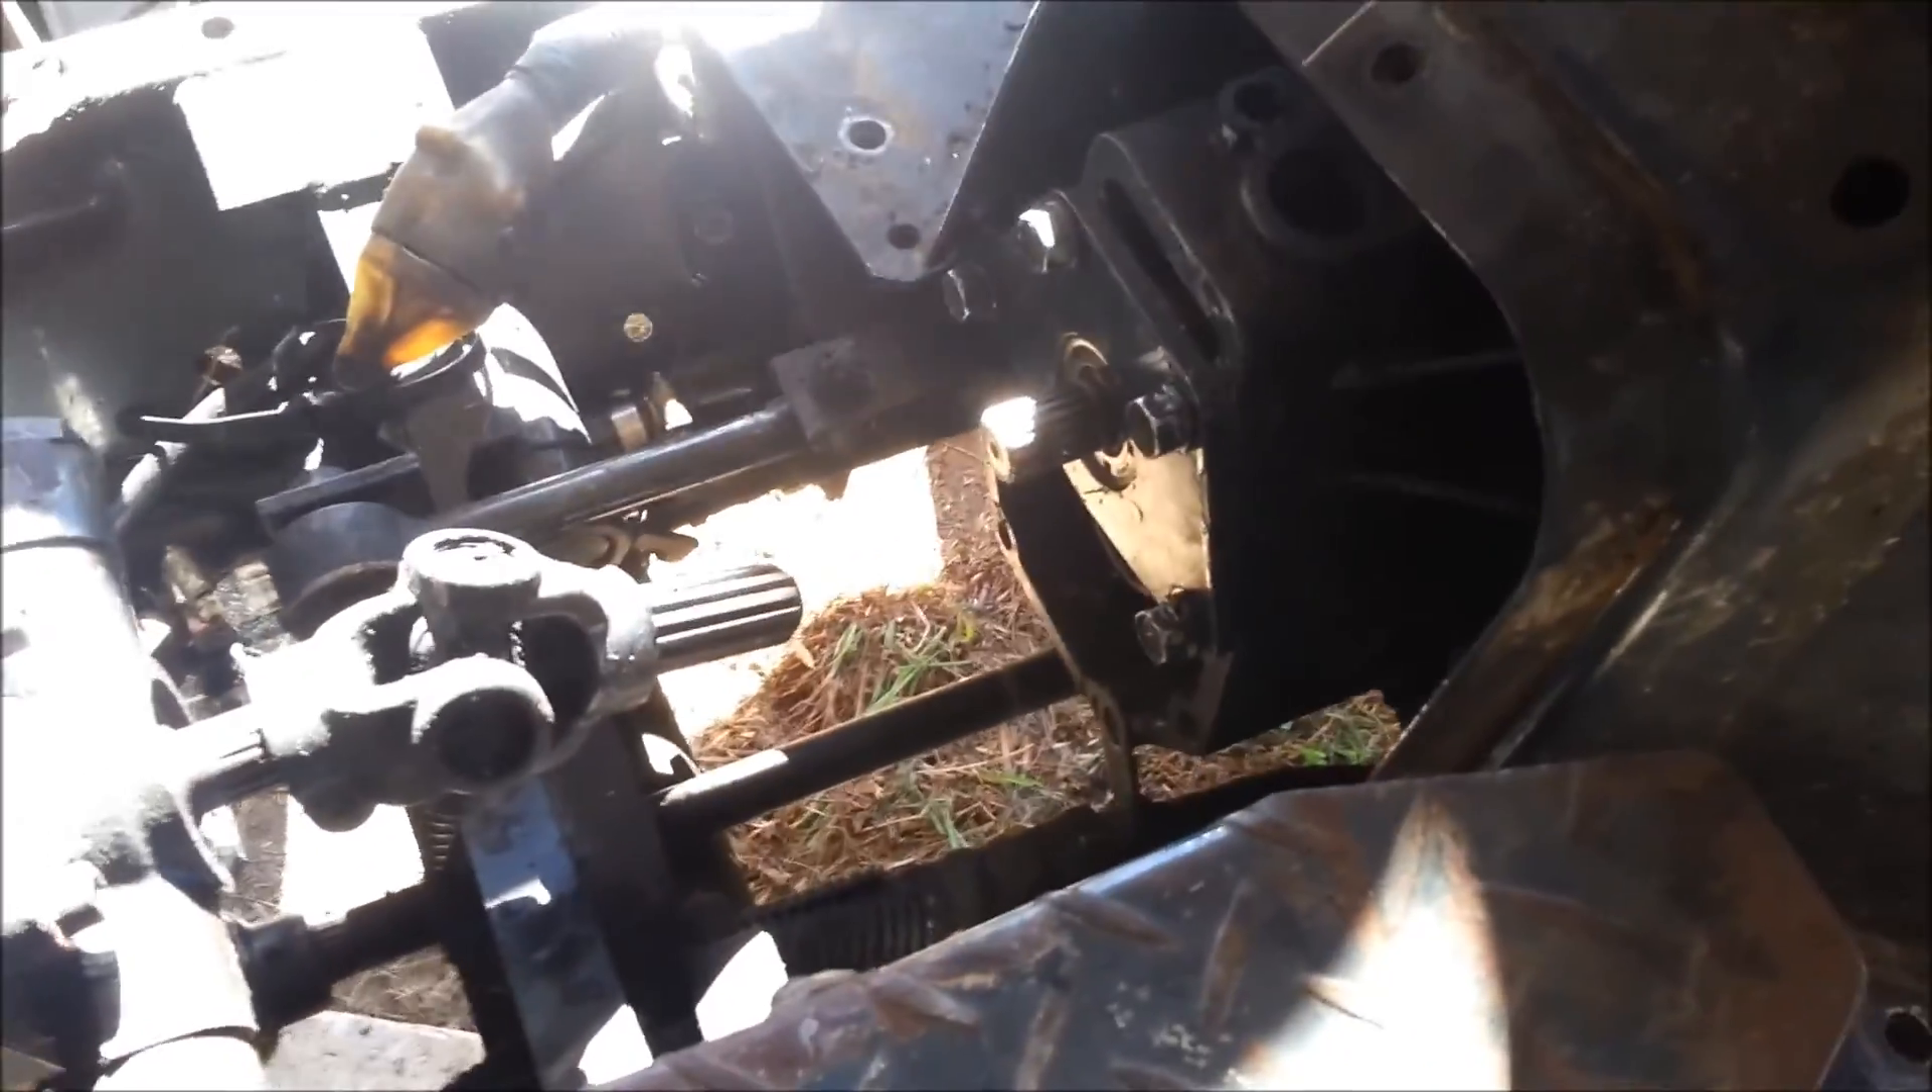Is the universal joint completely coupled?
No.